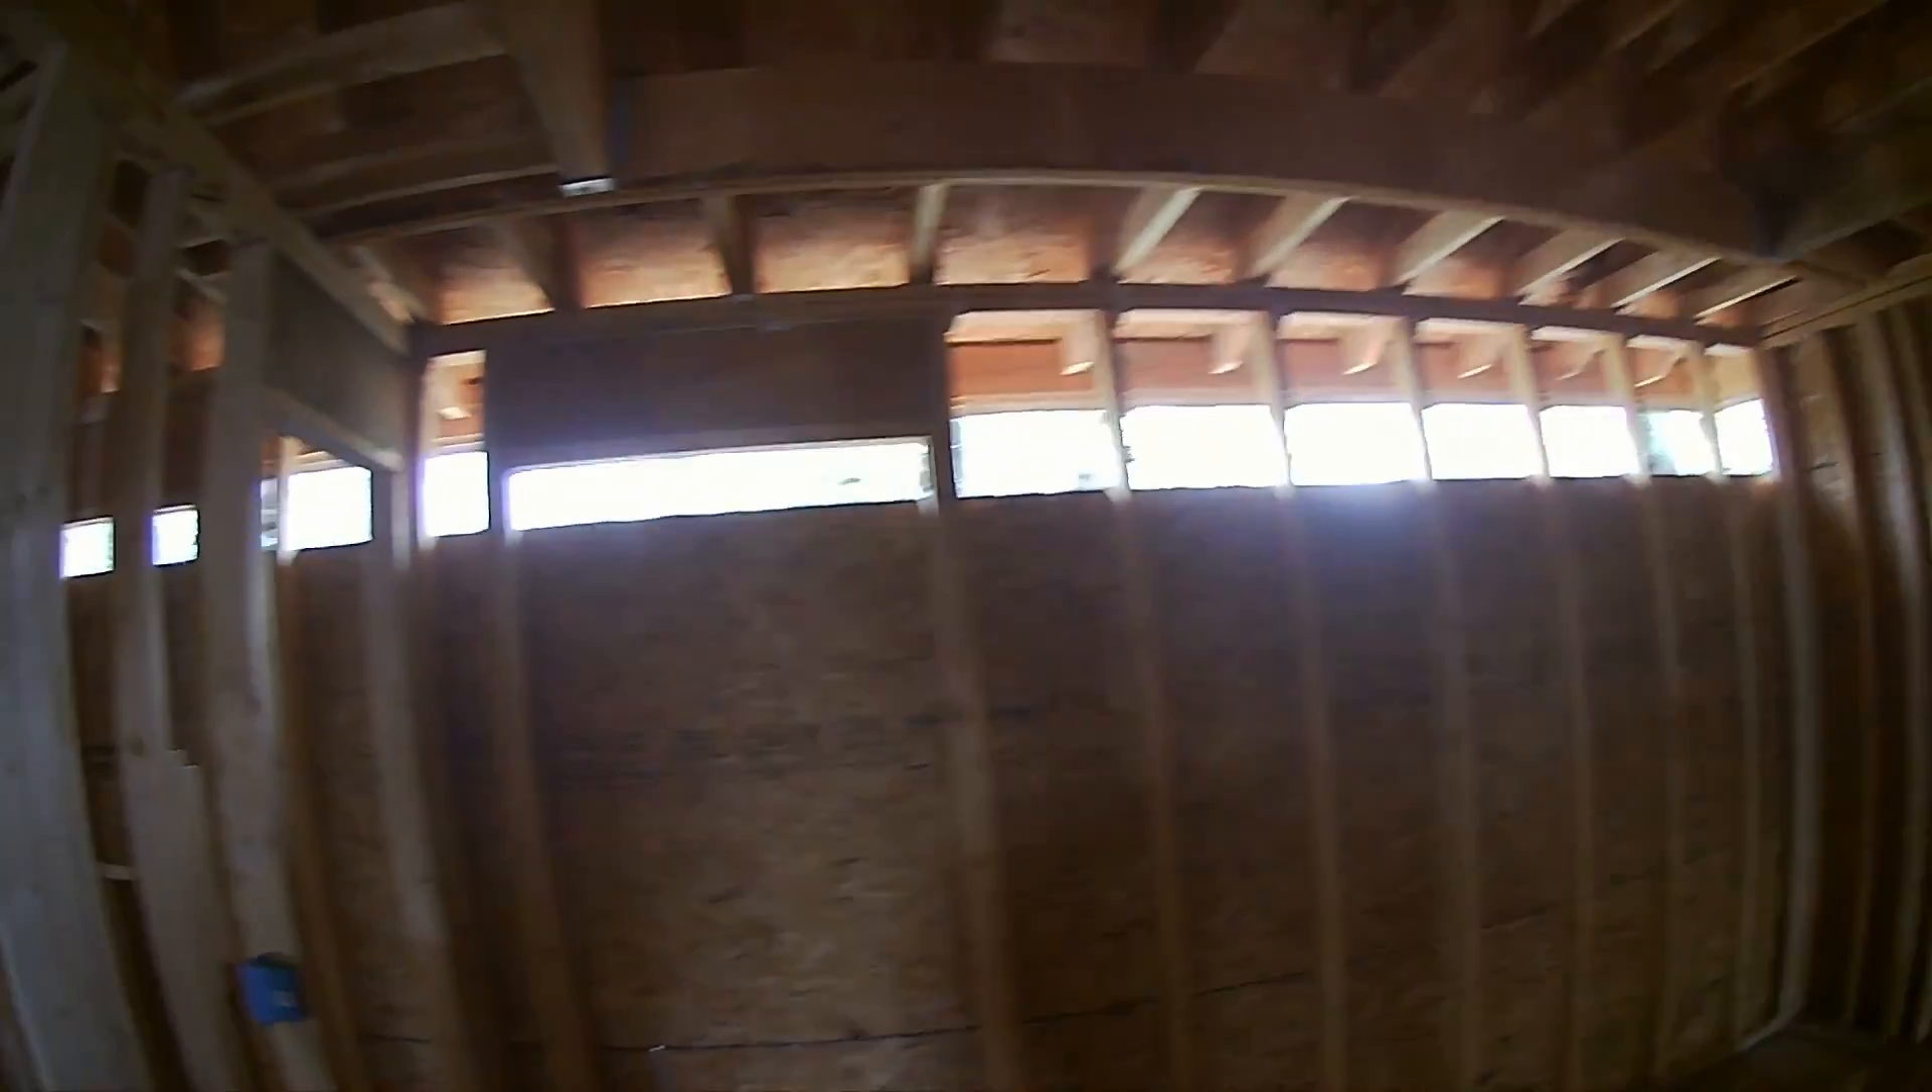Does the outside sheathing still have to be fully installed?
Yes.